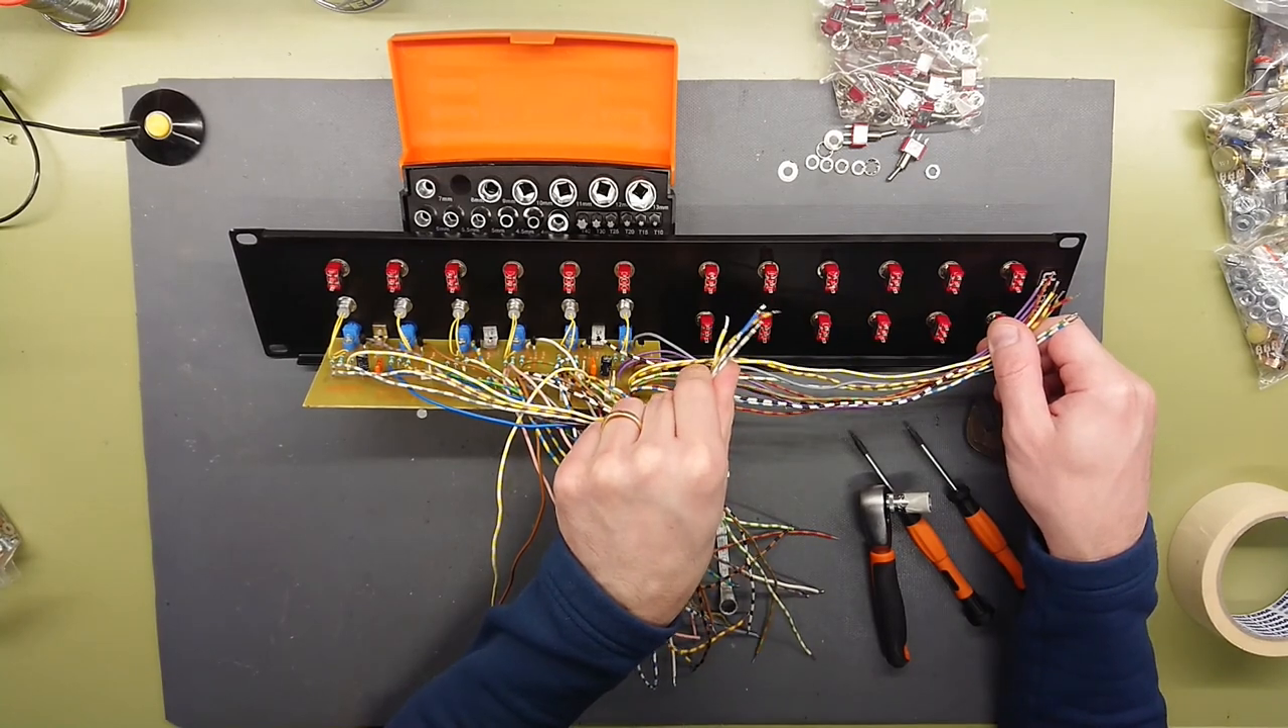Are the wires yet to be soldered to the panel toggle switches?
Yes.